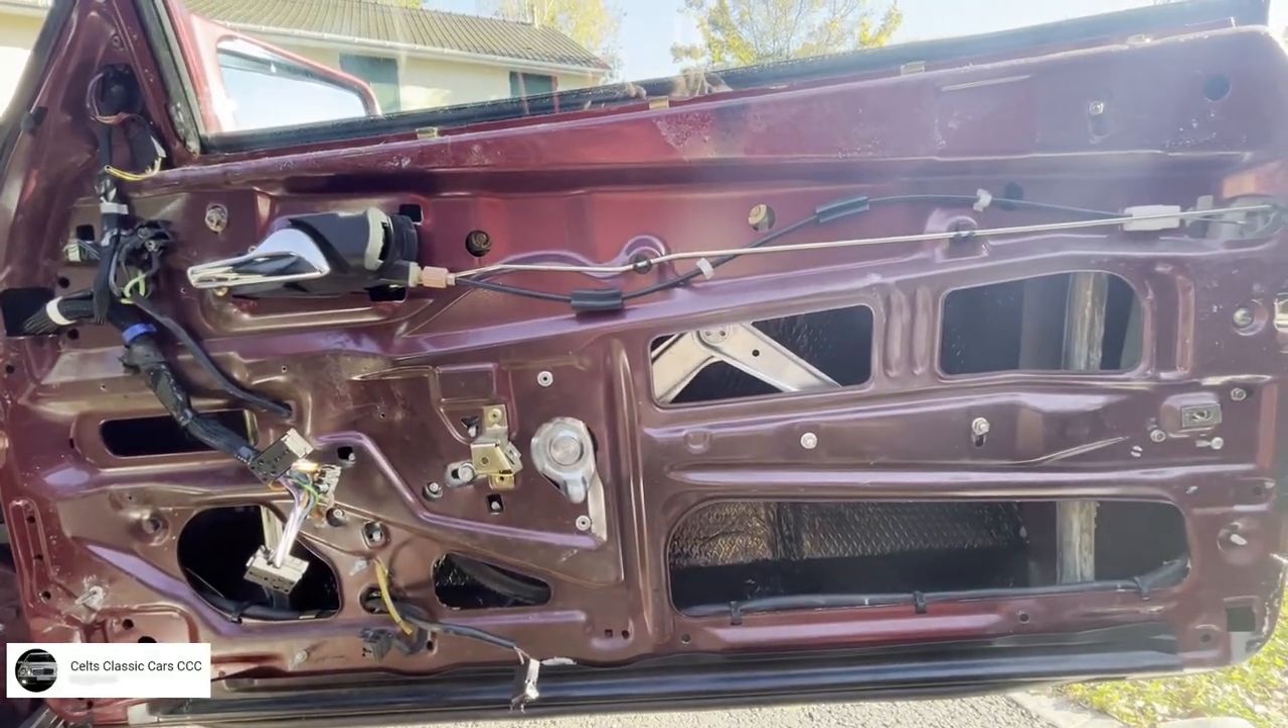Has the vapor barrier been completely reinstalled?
No.